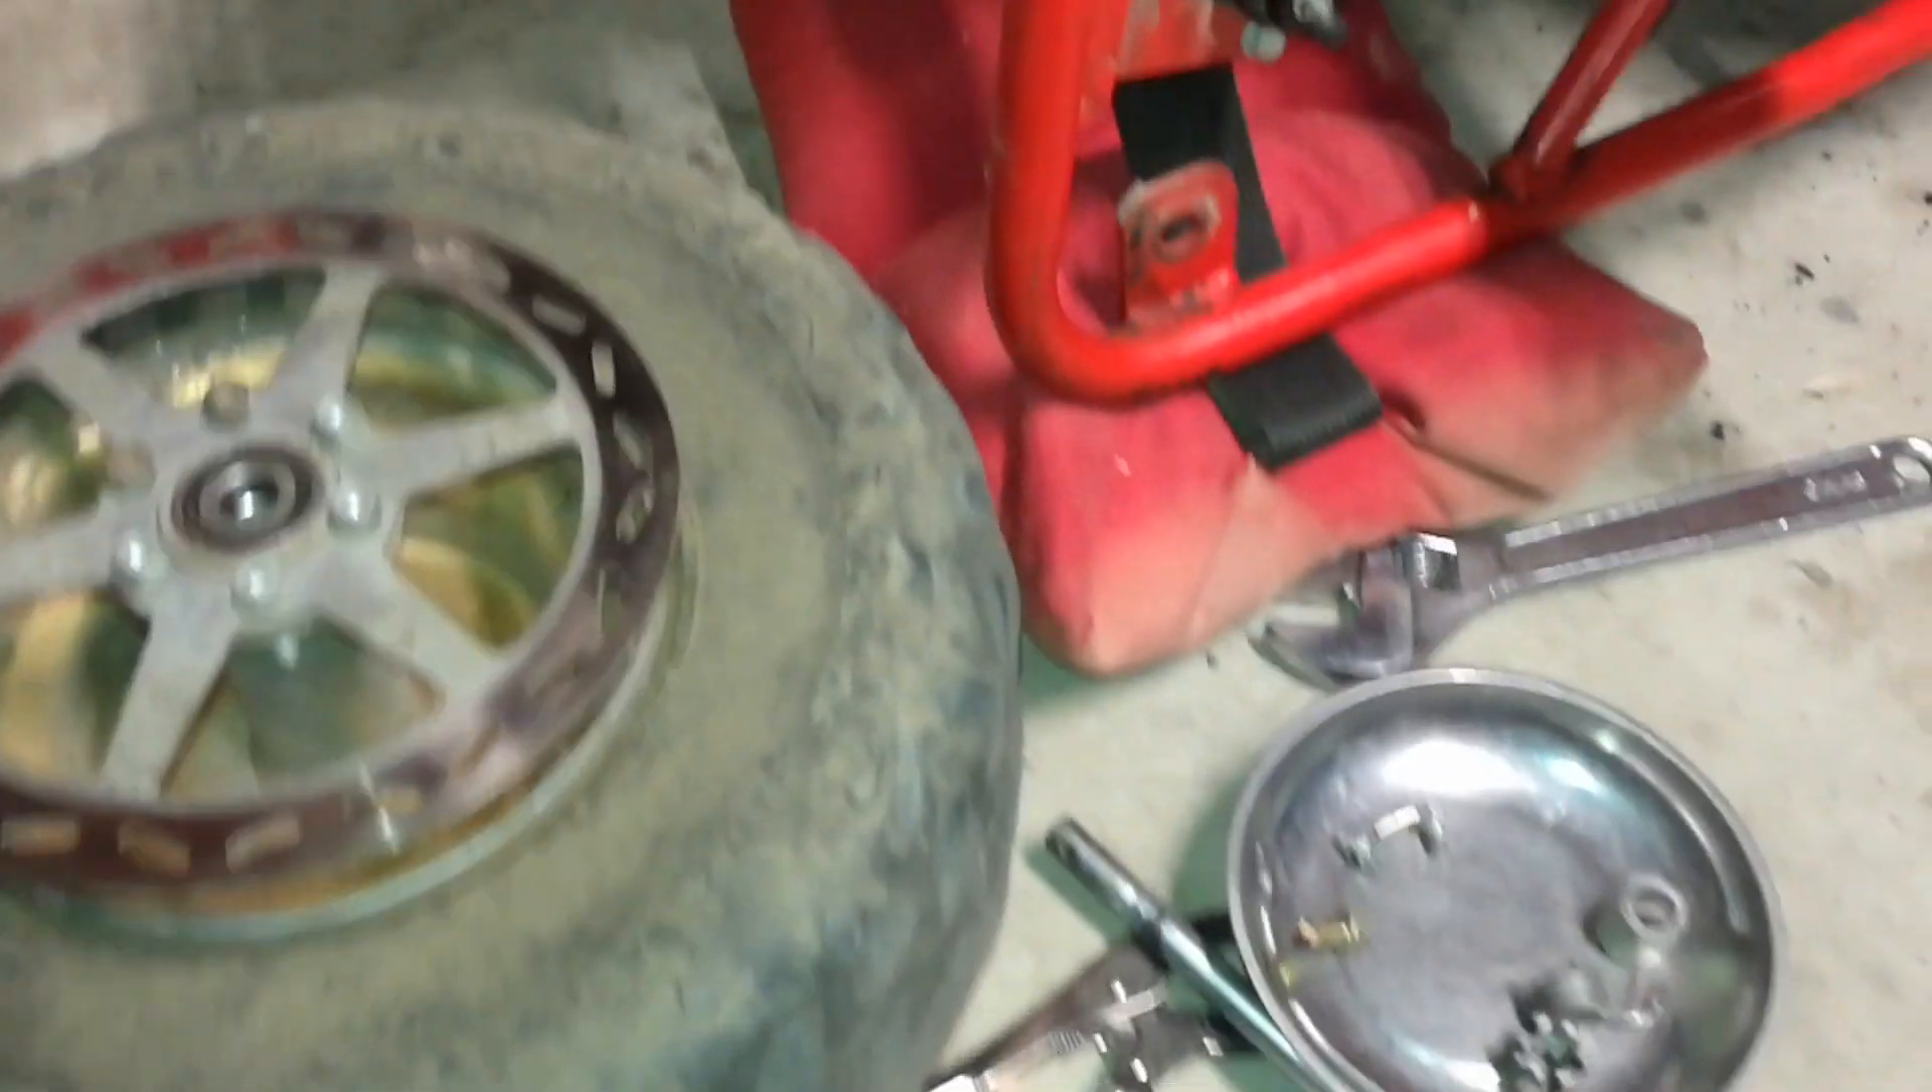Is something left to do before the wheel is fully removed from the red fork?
No.